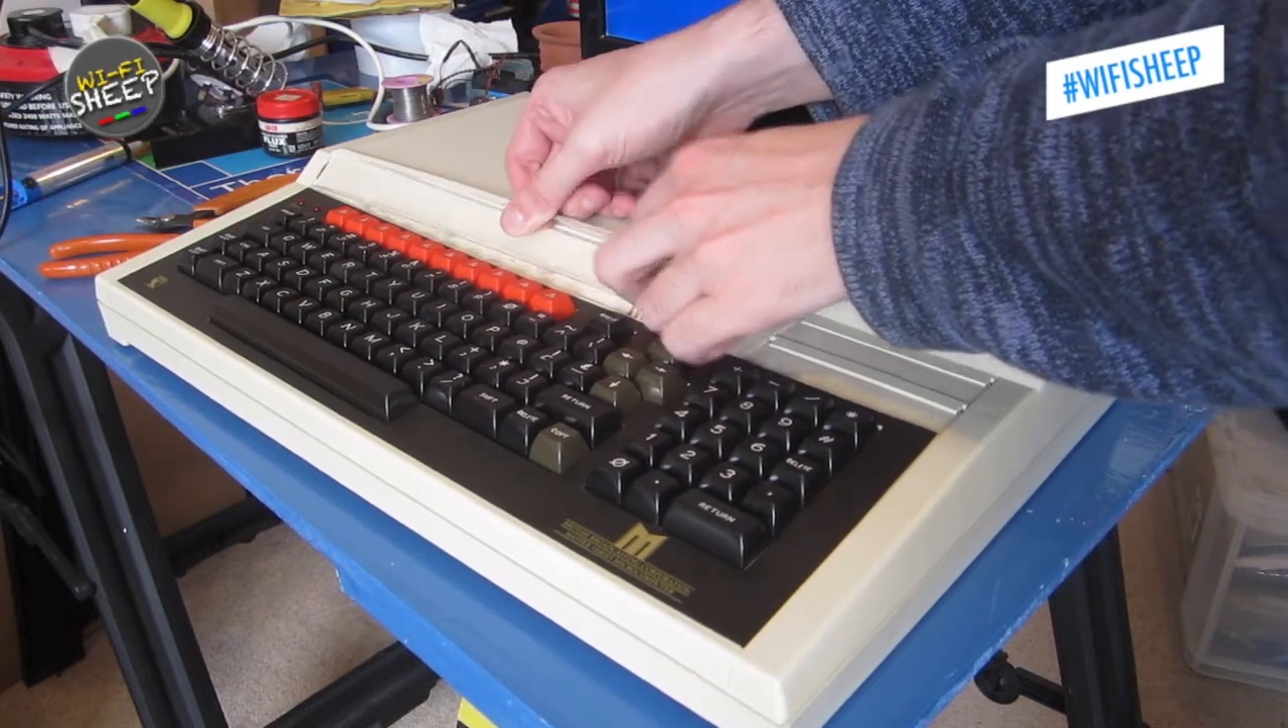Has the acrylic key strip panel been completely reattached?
No.